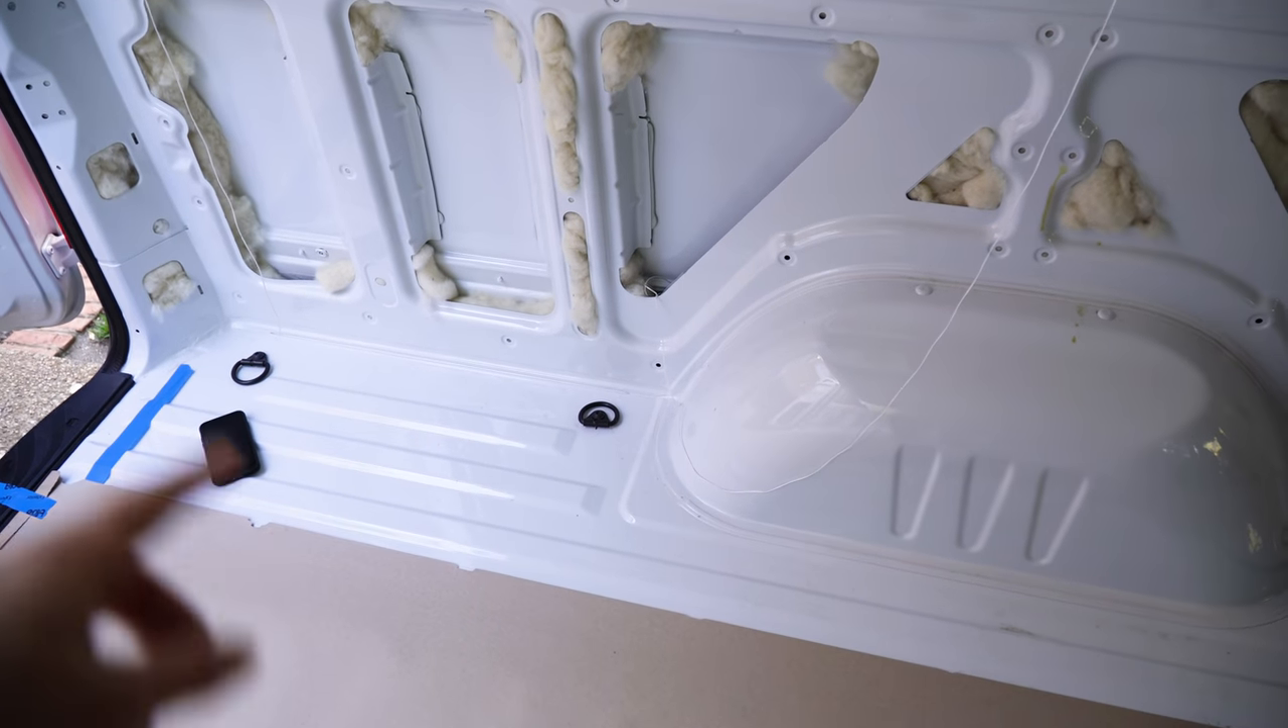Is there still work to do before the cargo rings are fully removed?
Yes.